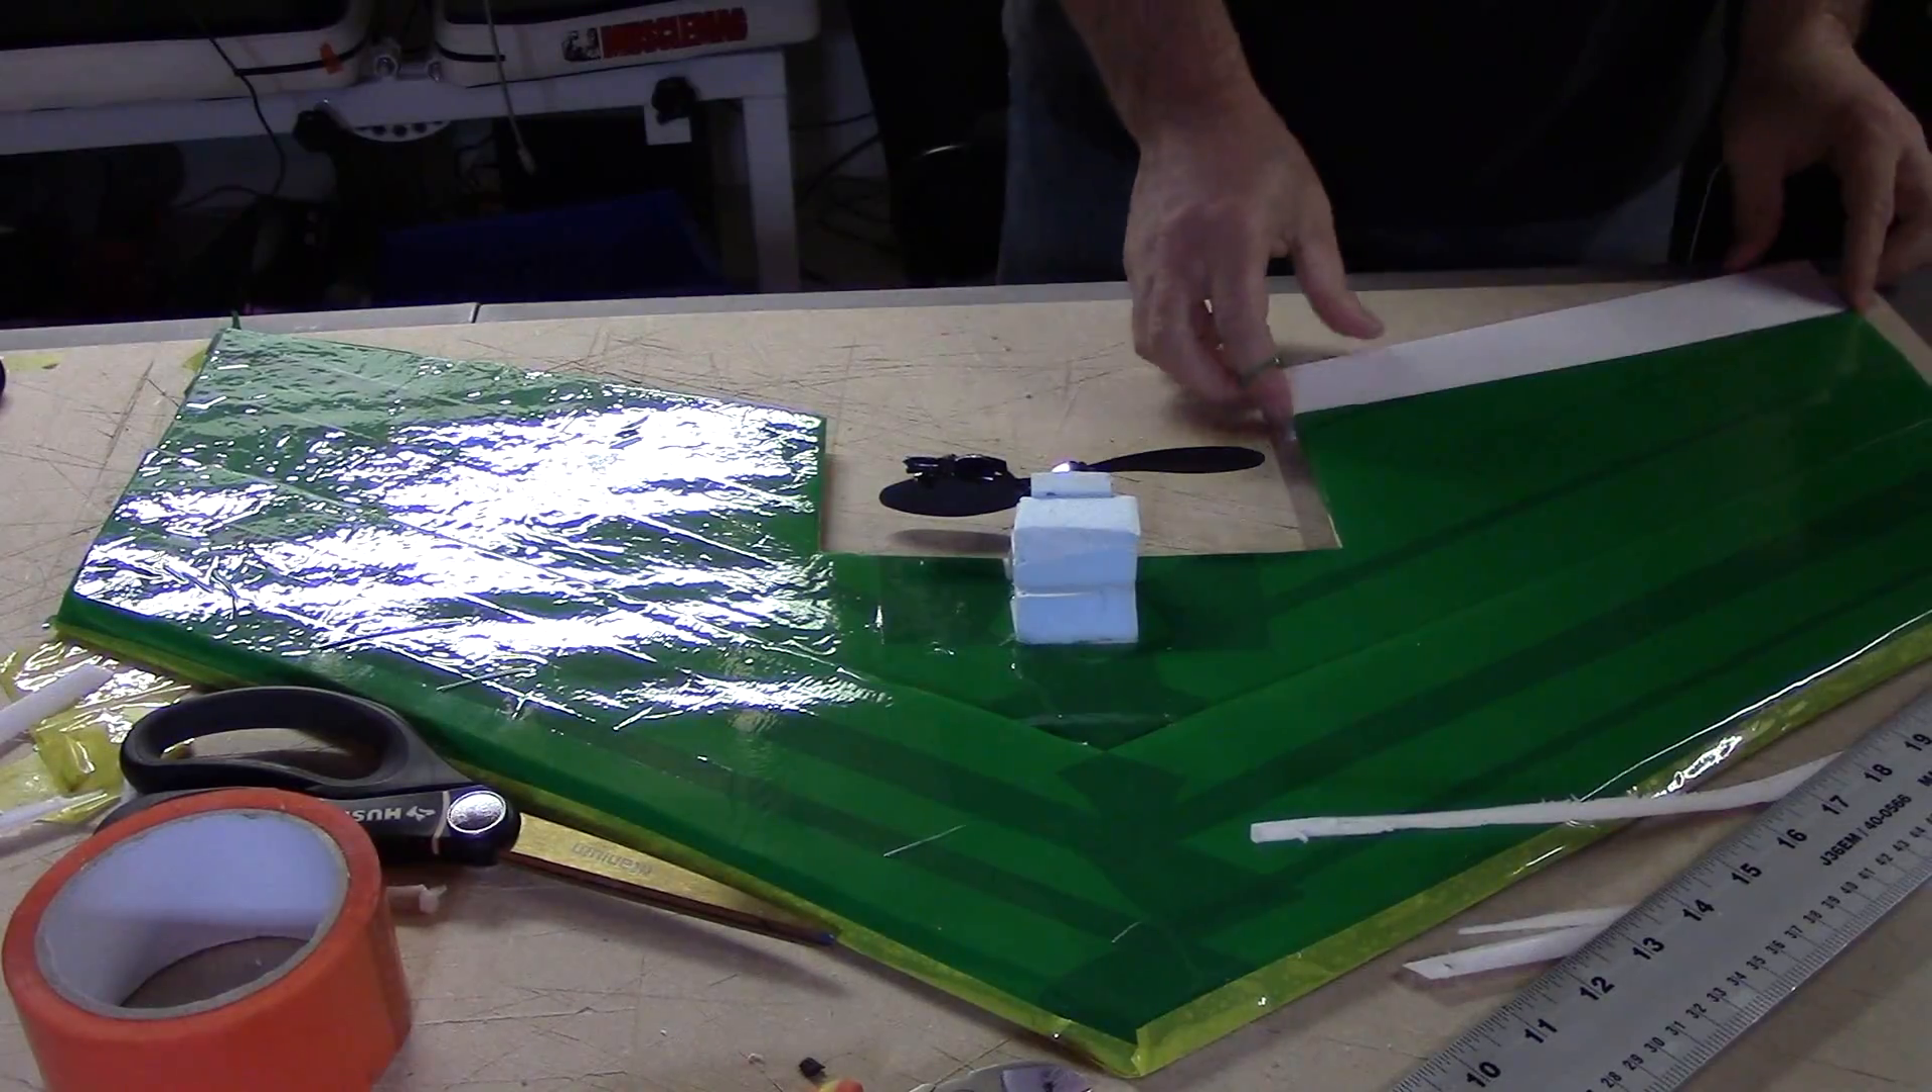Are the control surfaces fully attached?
No.